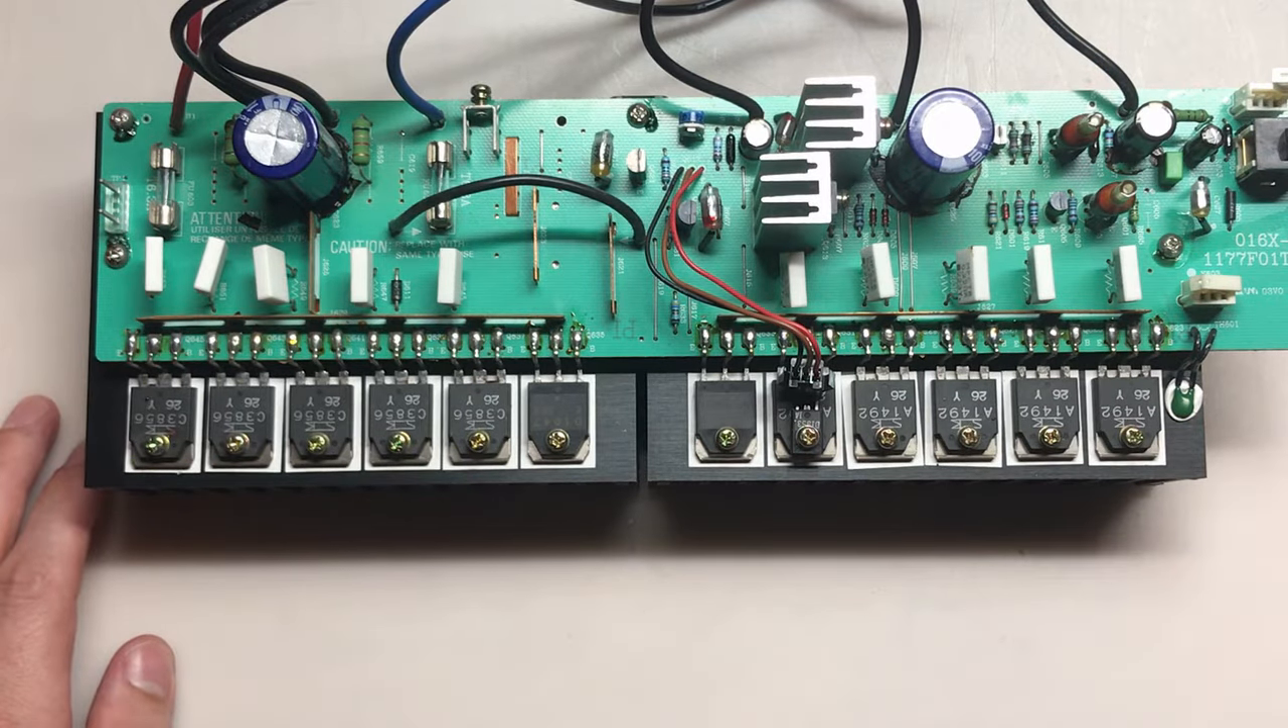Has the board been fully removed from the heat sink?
No.